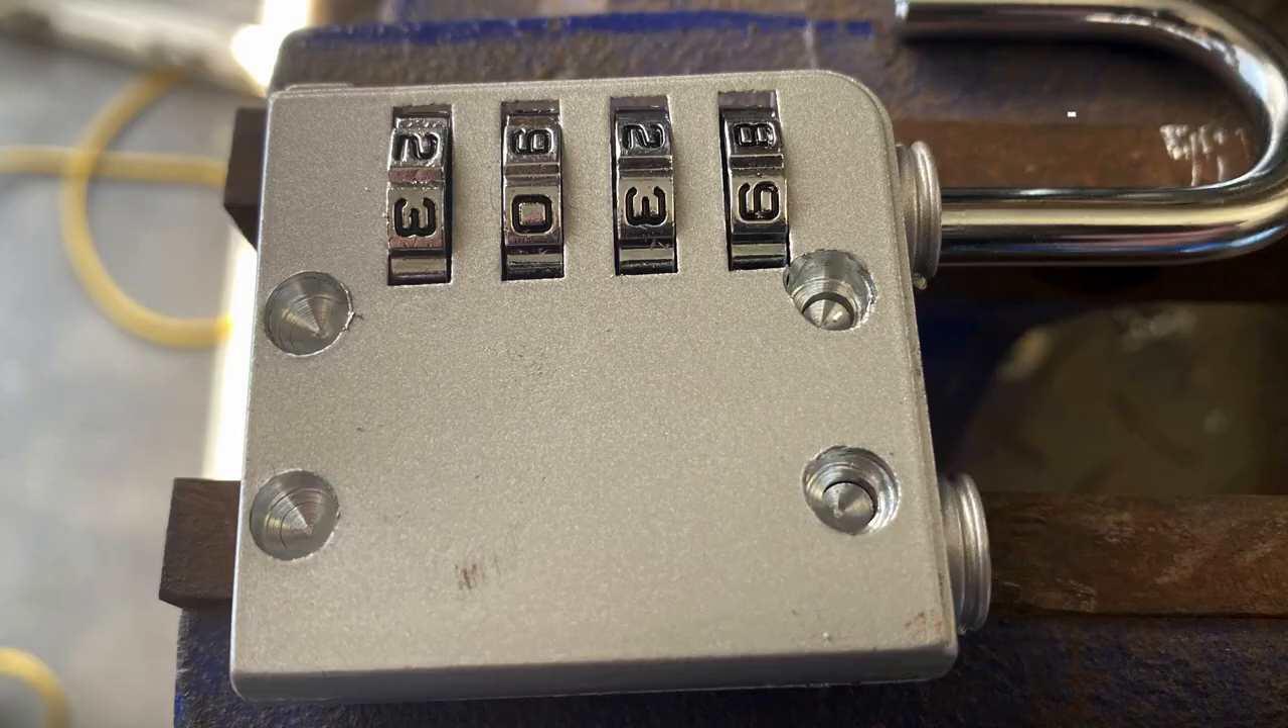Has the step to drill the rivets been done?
Yes.